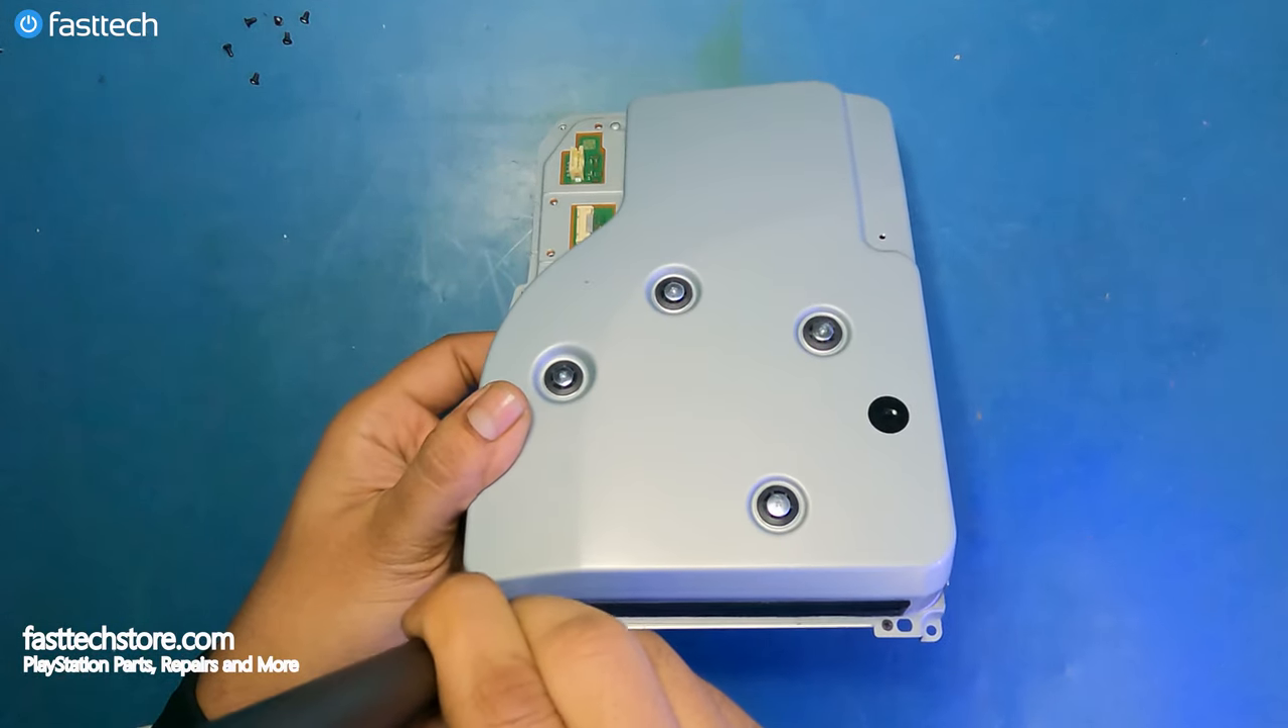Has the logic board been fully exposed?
No.